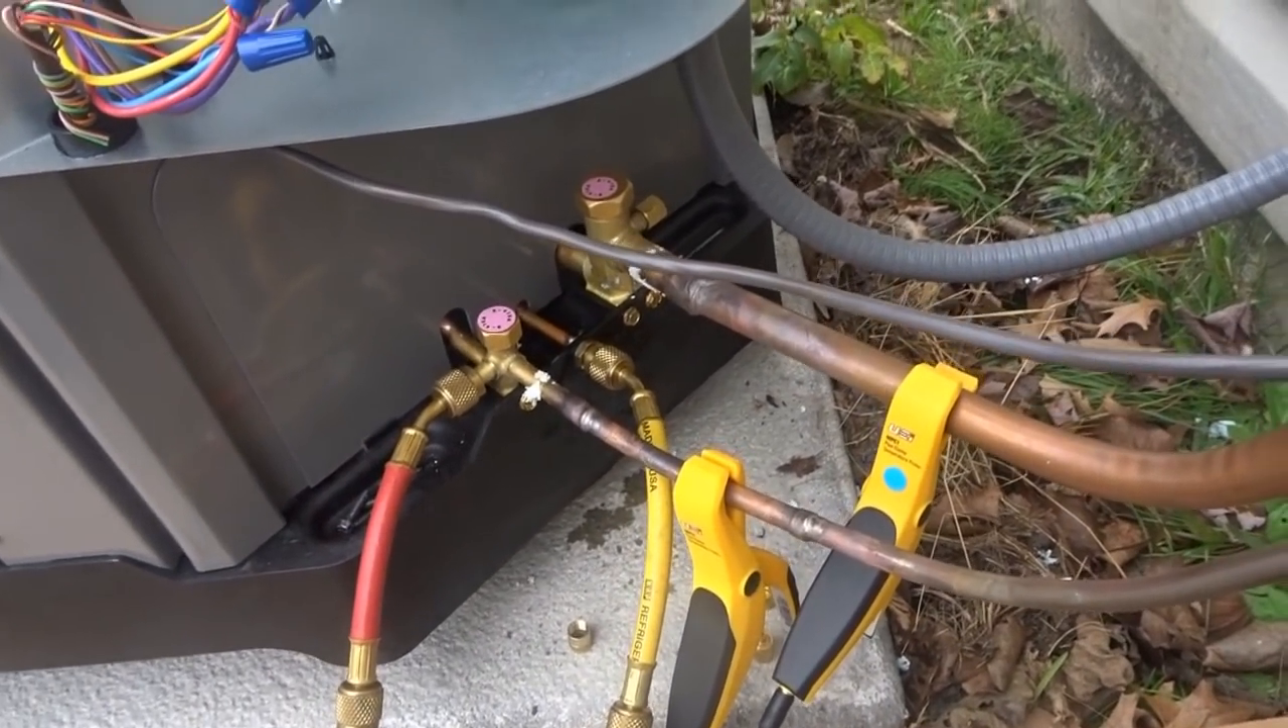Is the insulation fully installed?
No.